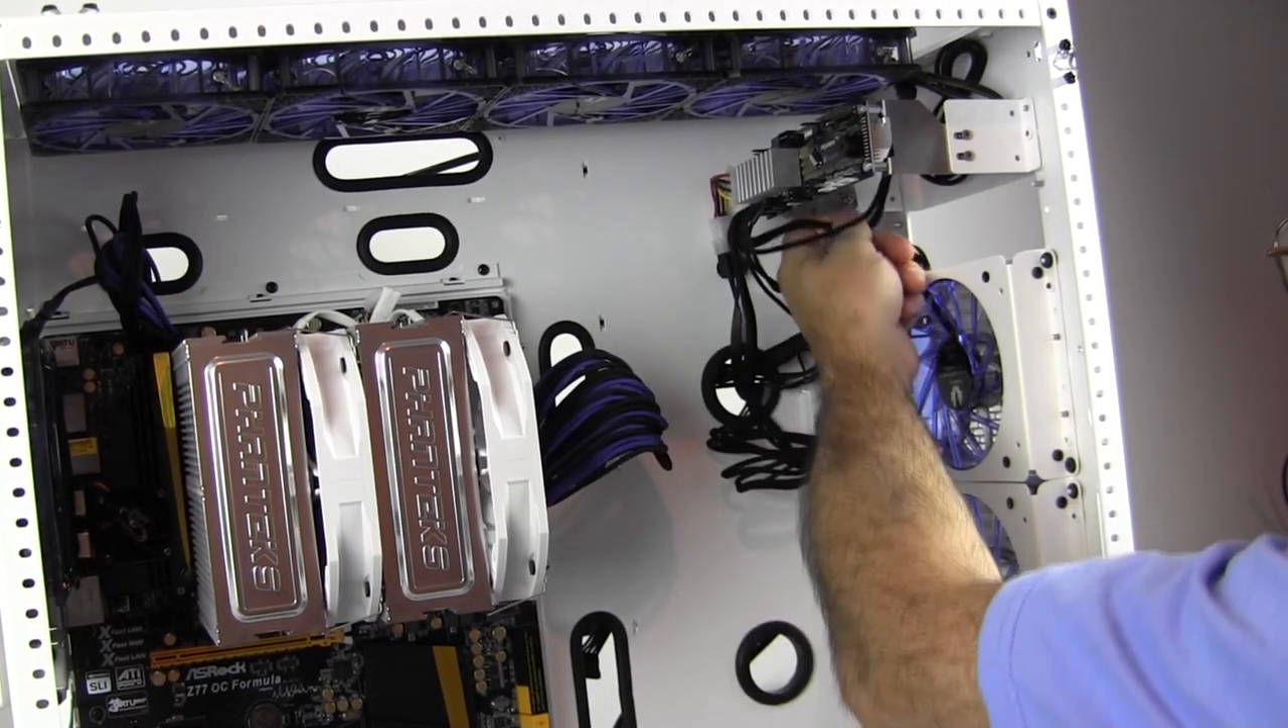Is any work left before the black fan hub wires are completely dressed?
Yes.